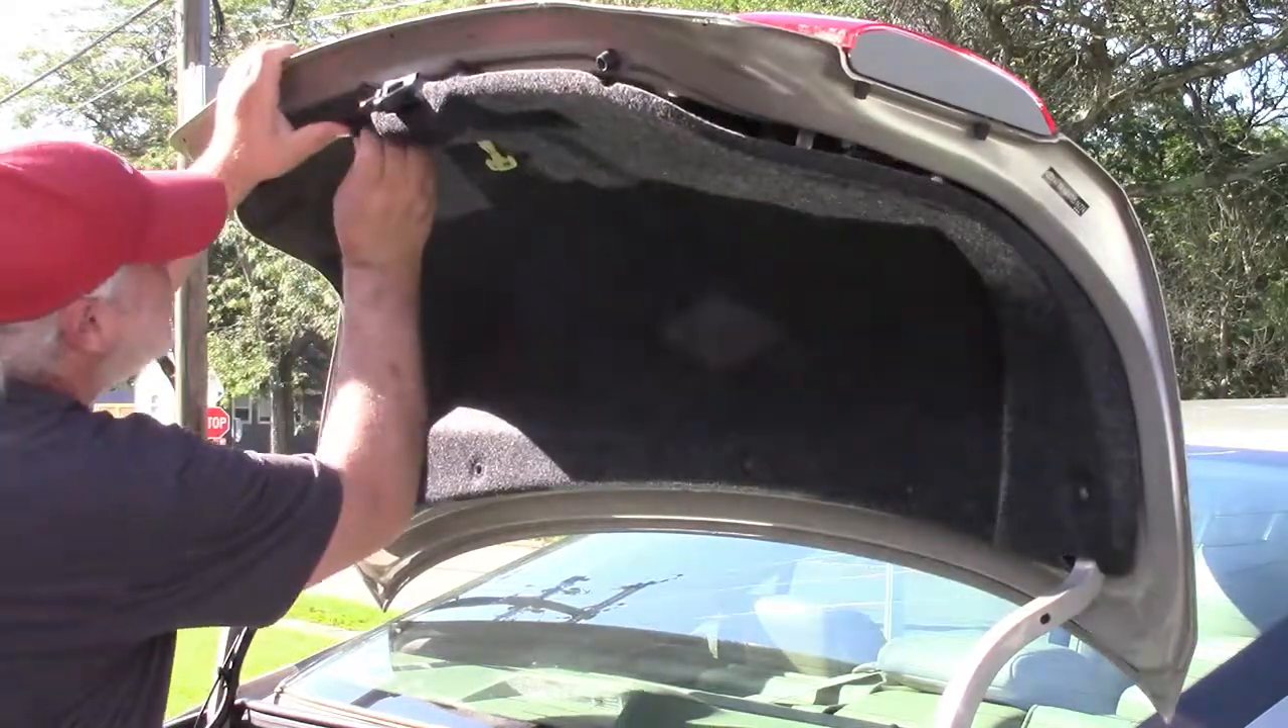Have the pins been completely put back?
No.